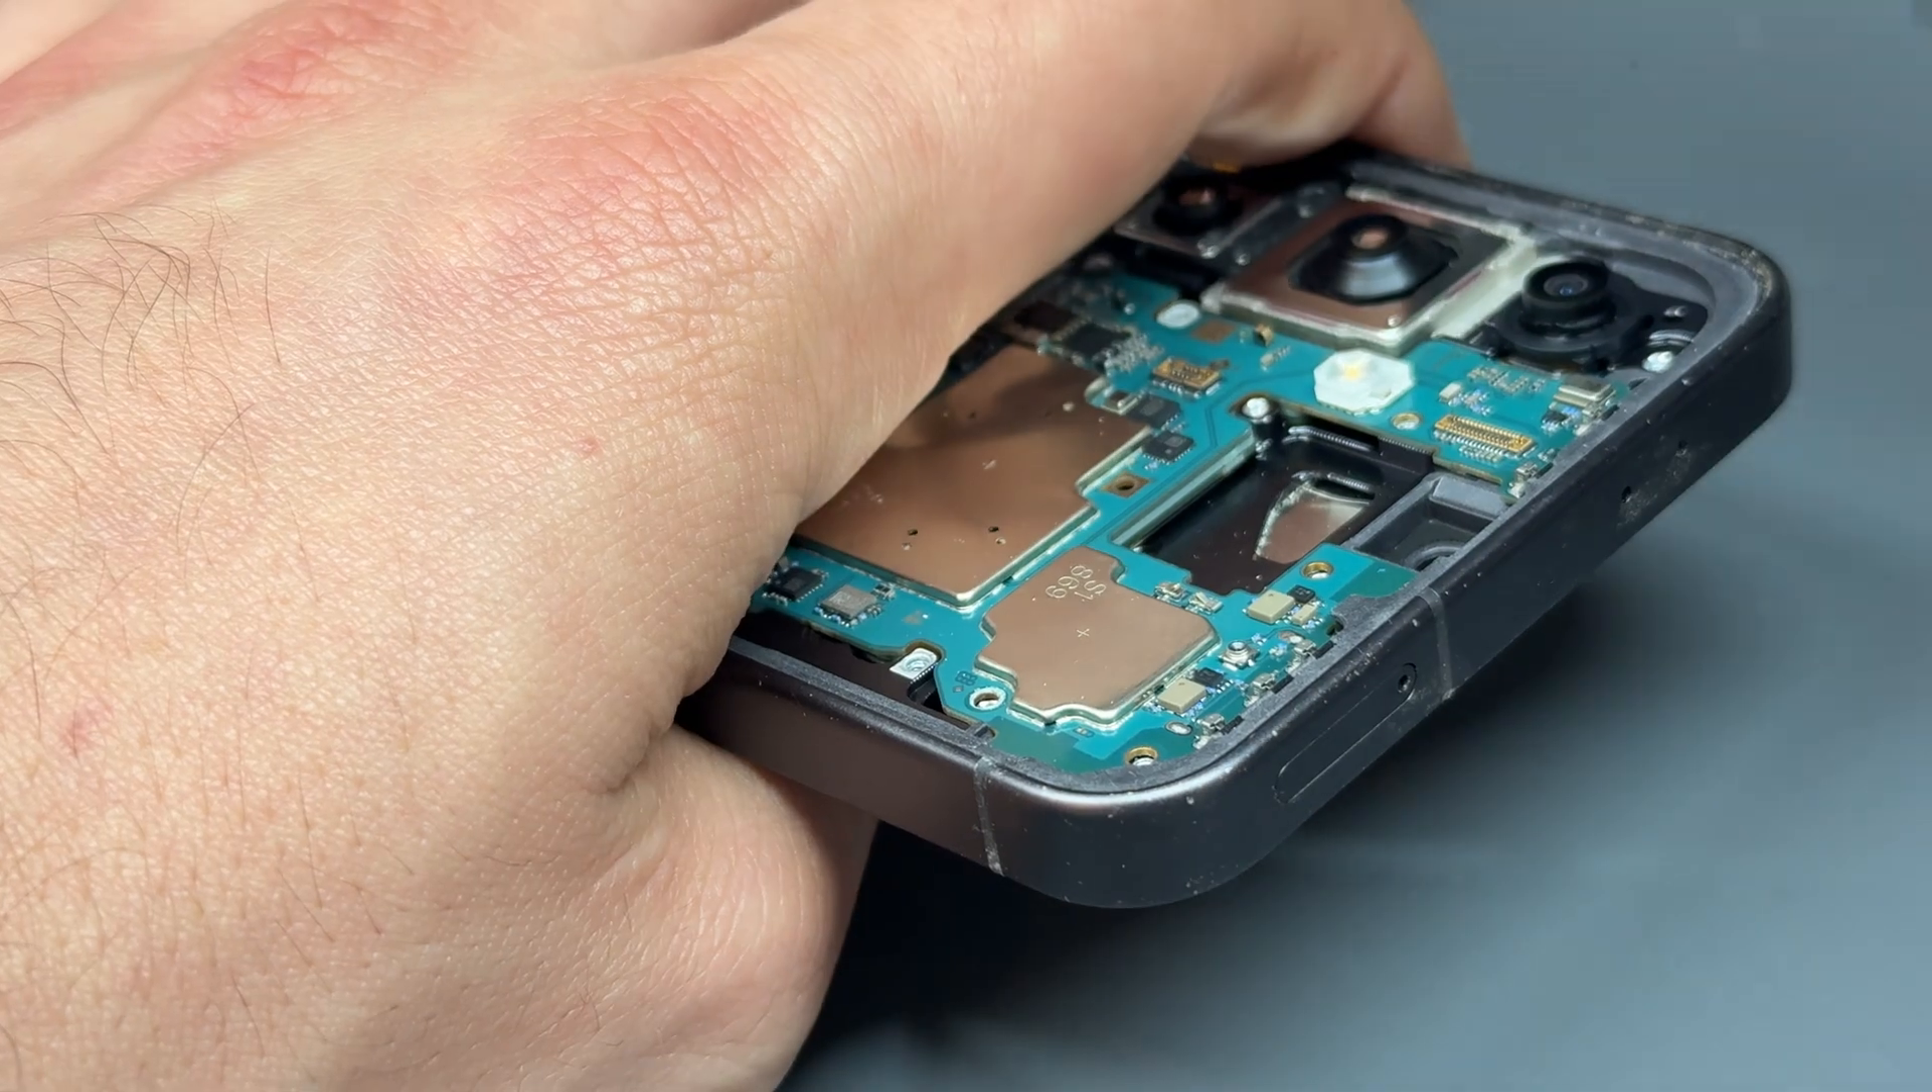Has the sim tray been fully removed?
No.